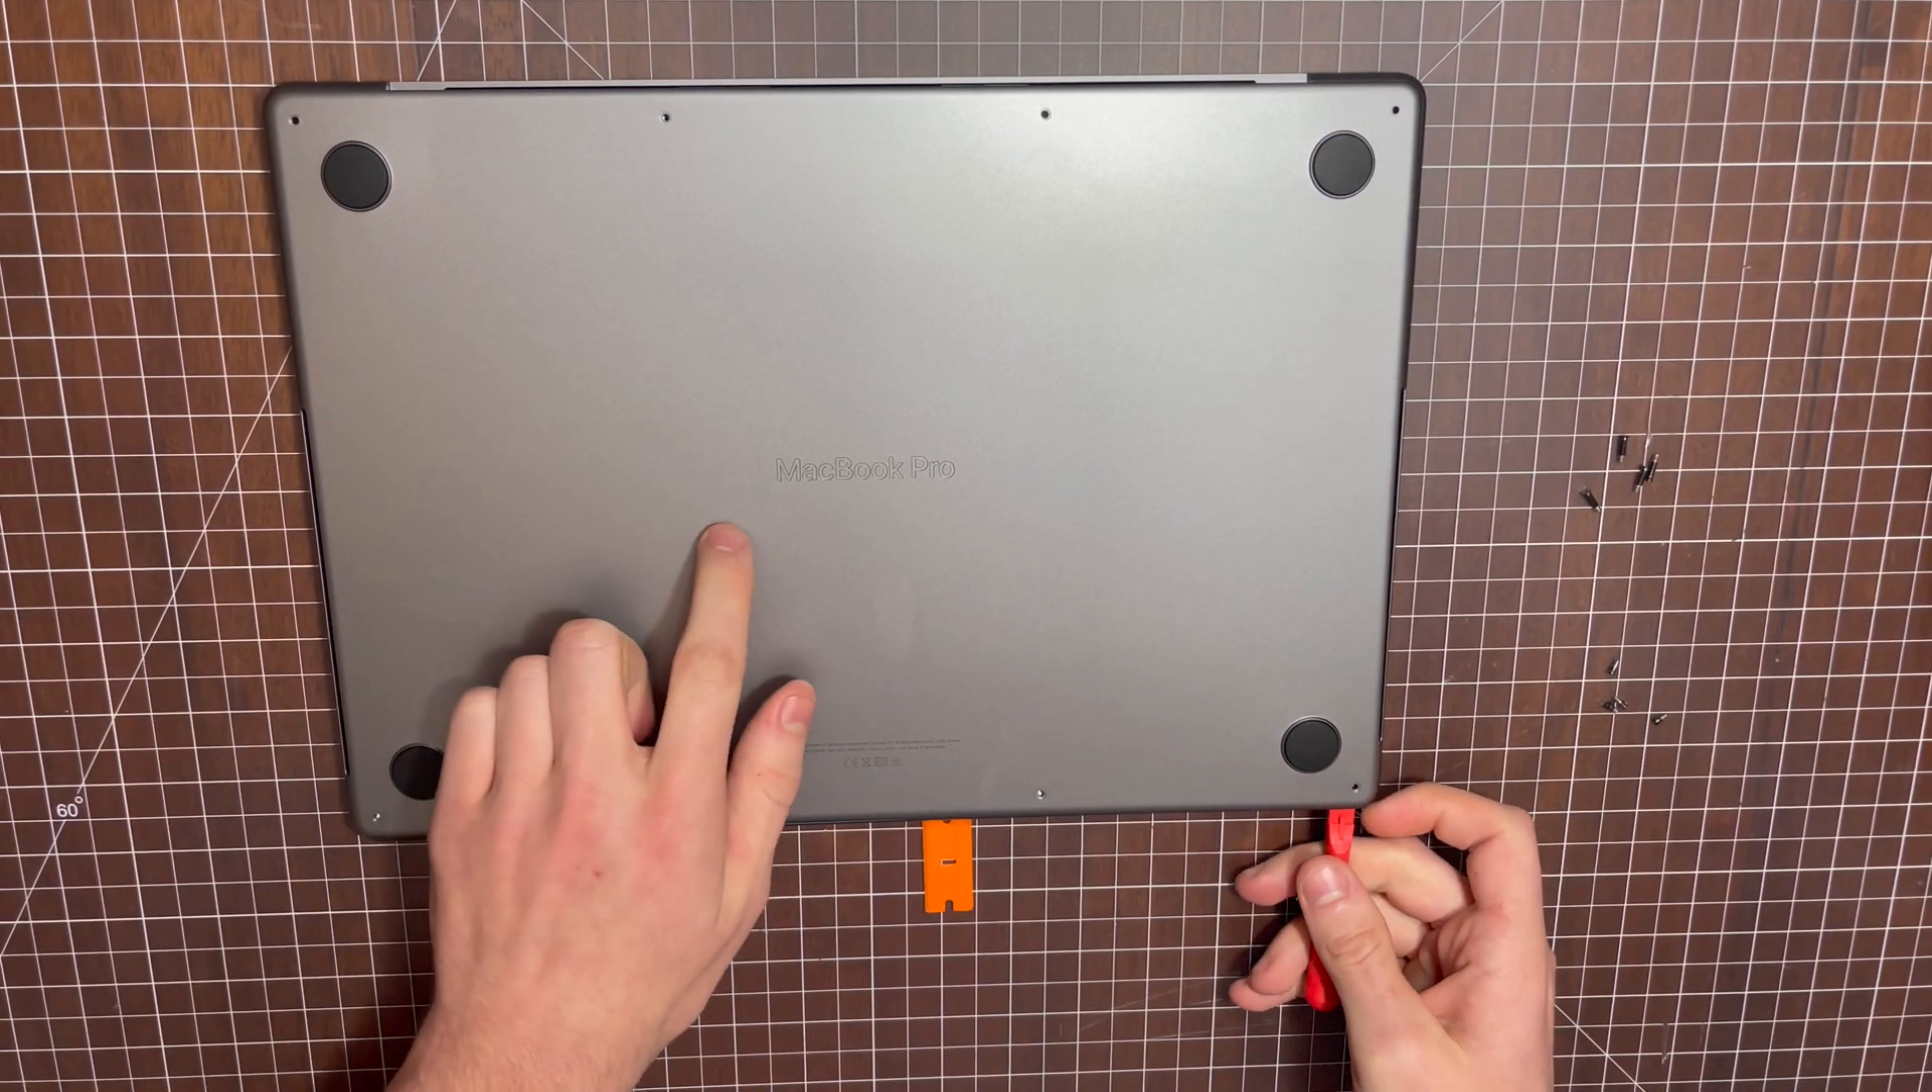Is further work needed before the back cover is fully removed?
Yes.